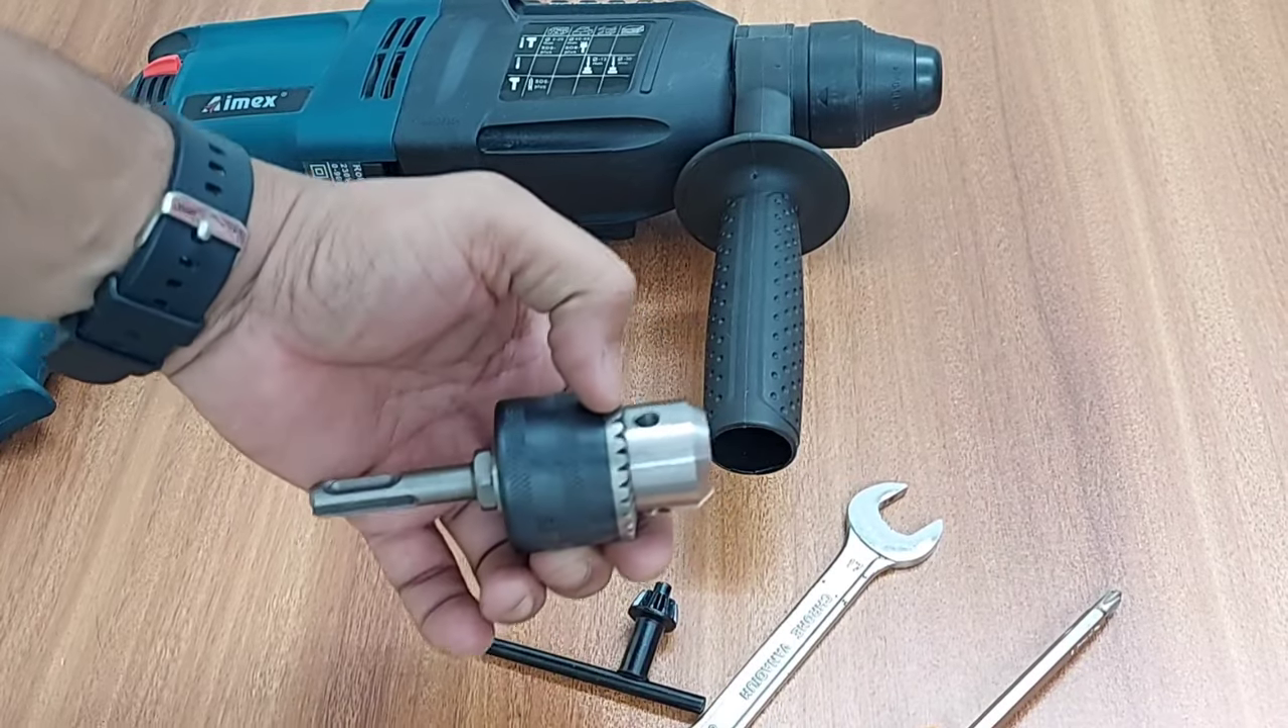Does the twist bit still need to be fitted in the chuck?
Yes.